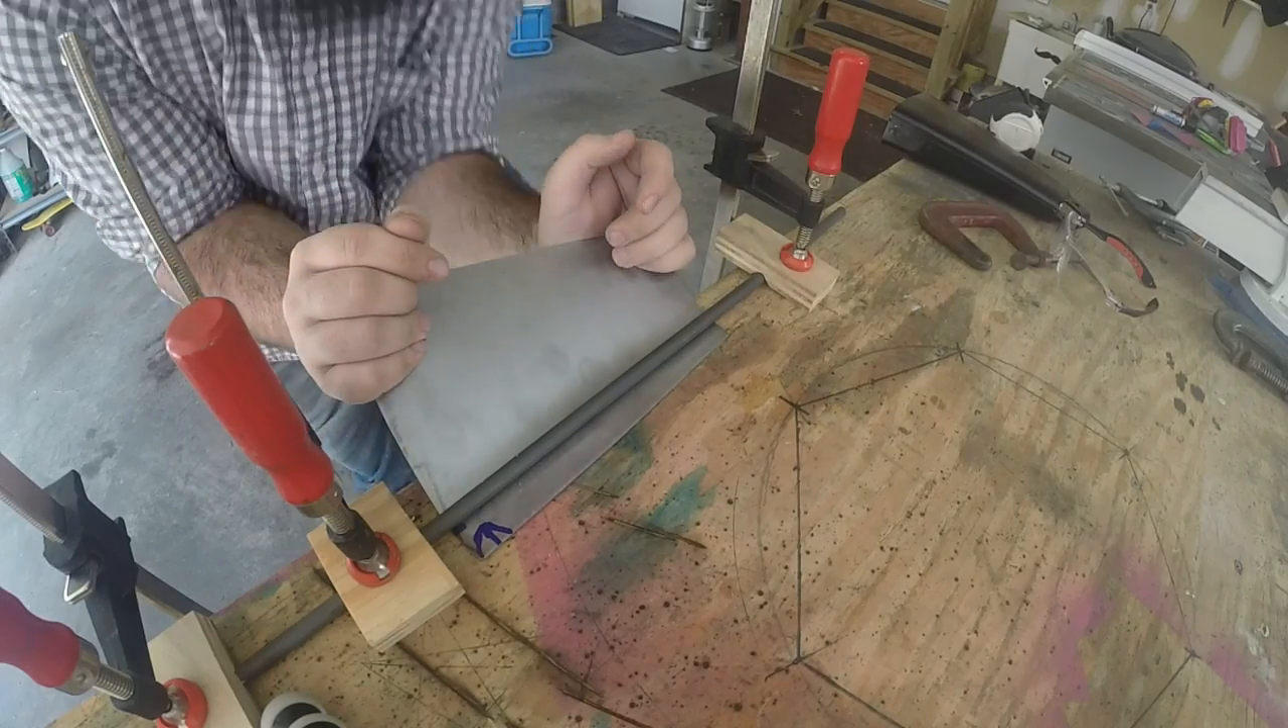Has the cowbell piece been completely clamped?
Yes.